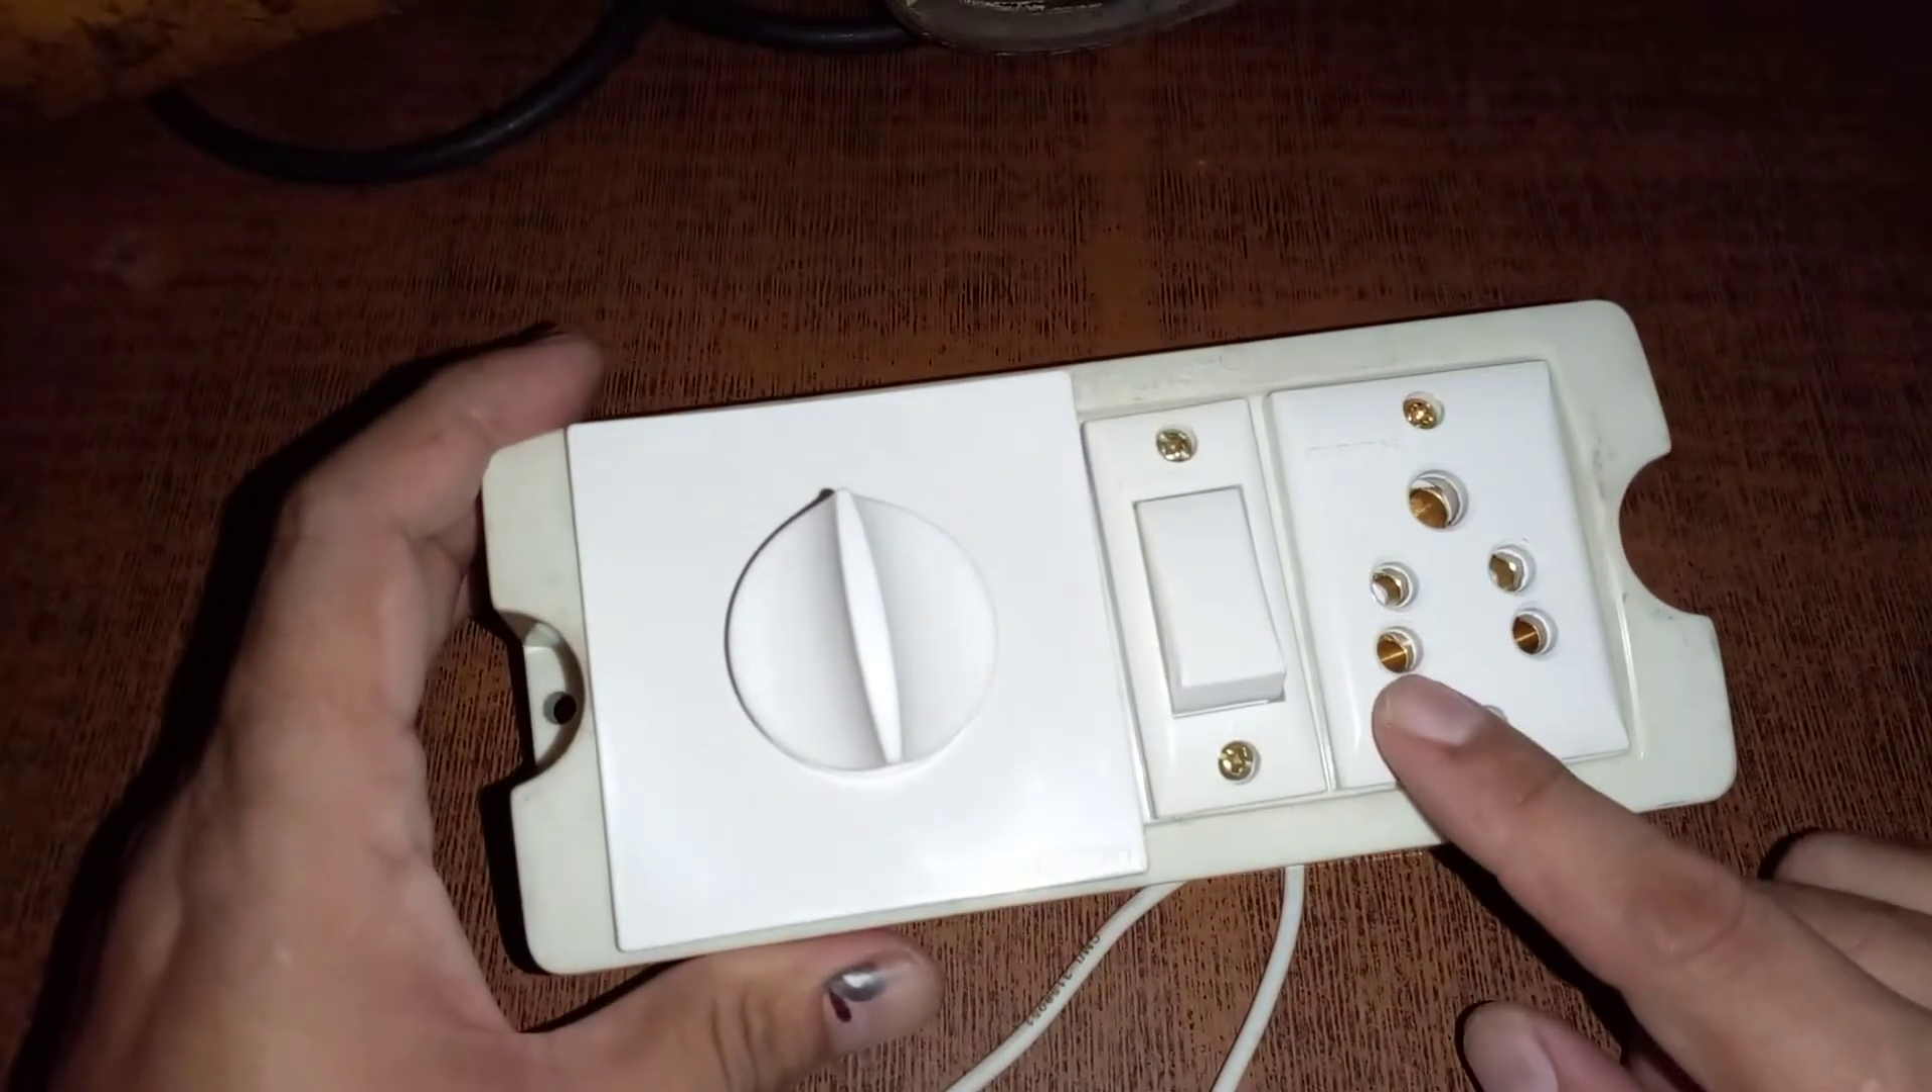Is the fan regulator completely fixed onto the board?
Yes.